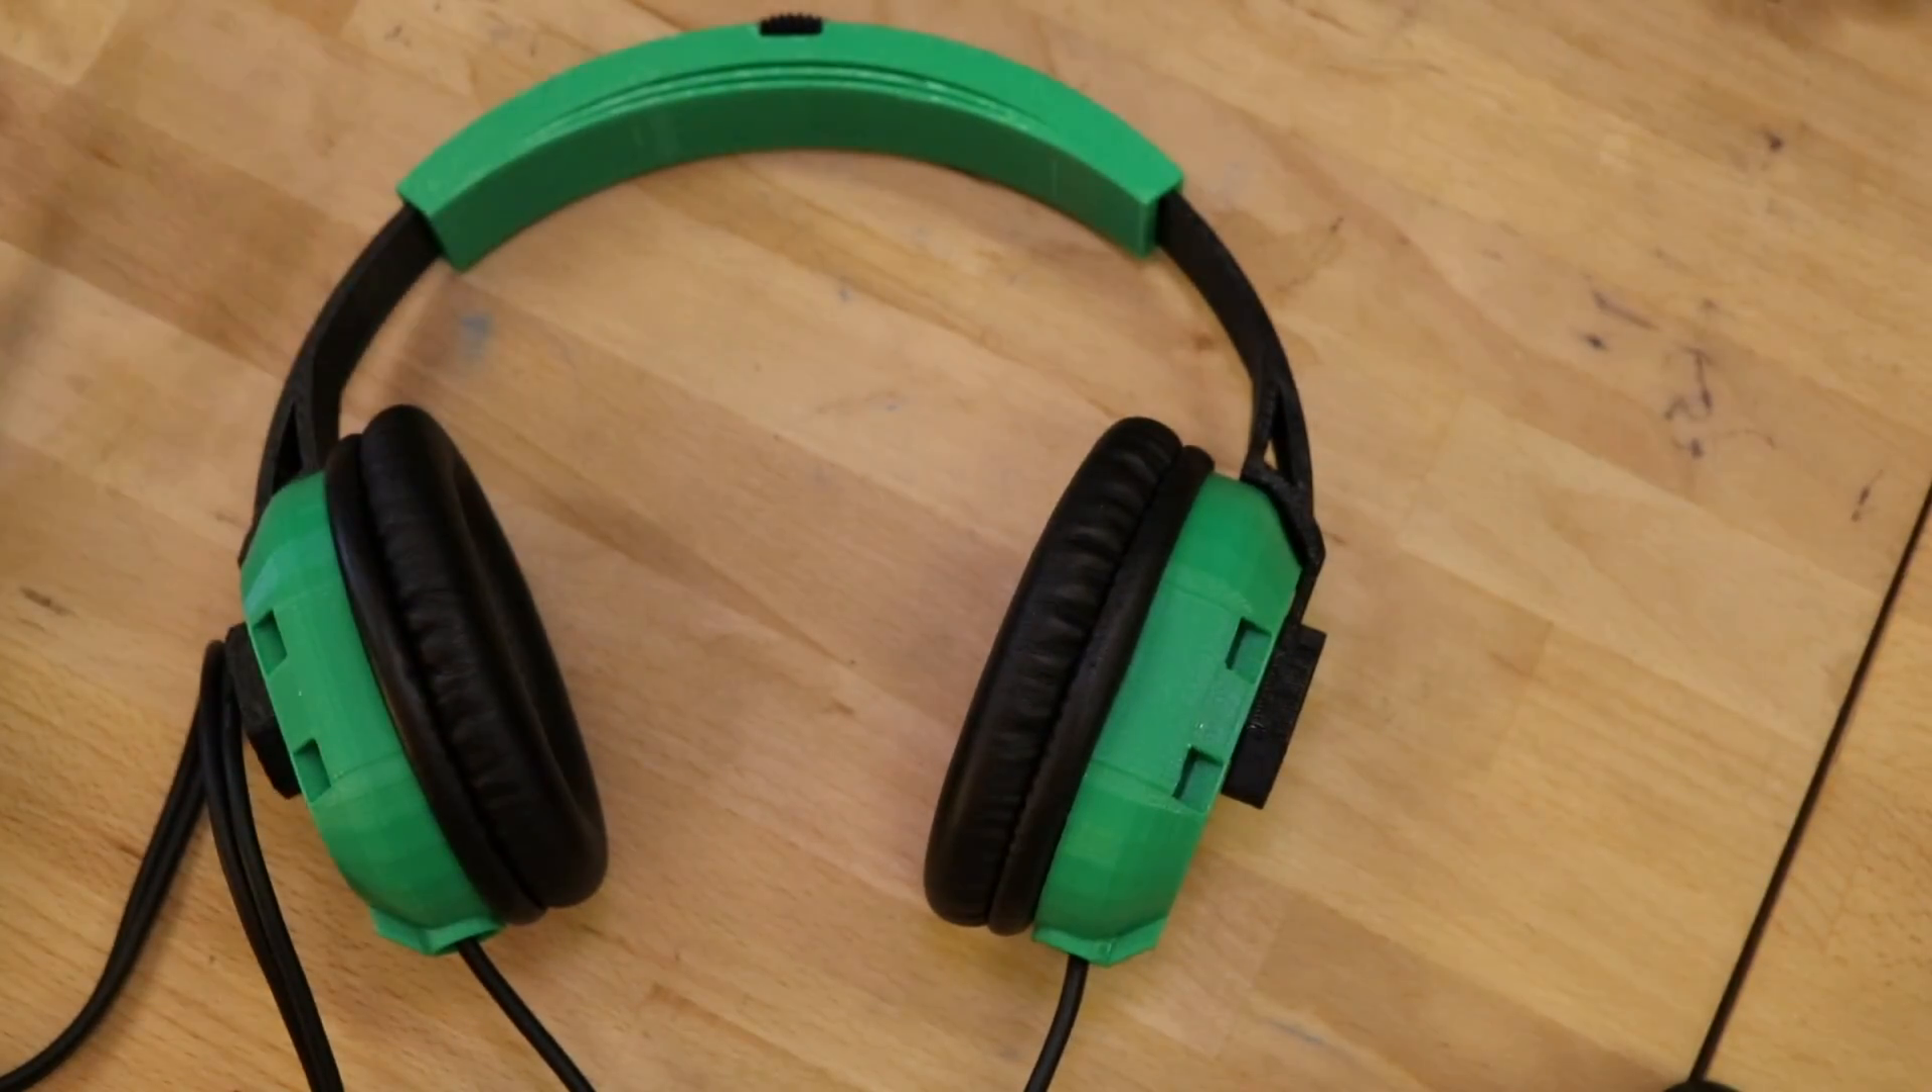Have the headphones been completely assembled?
Yes.